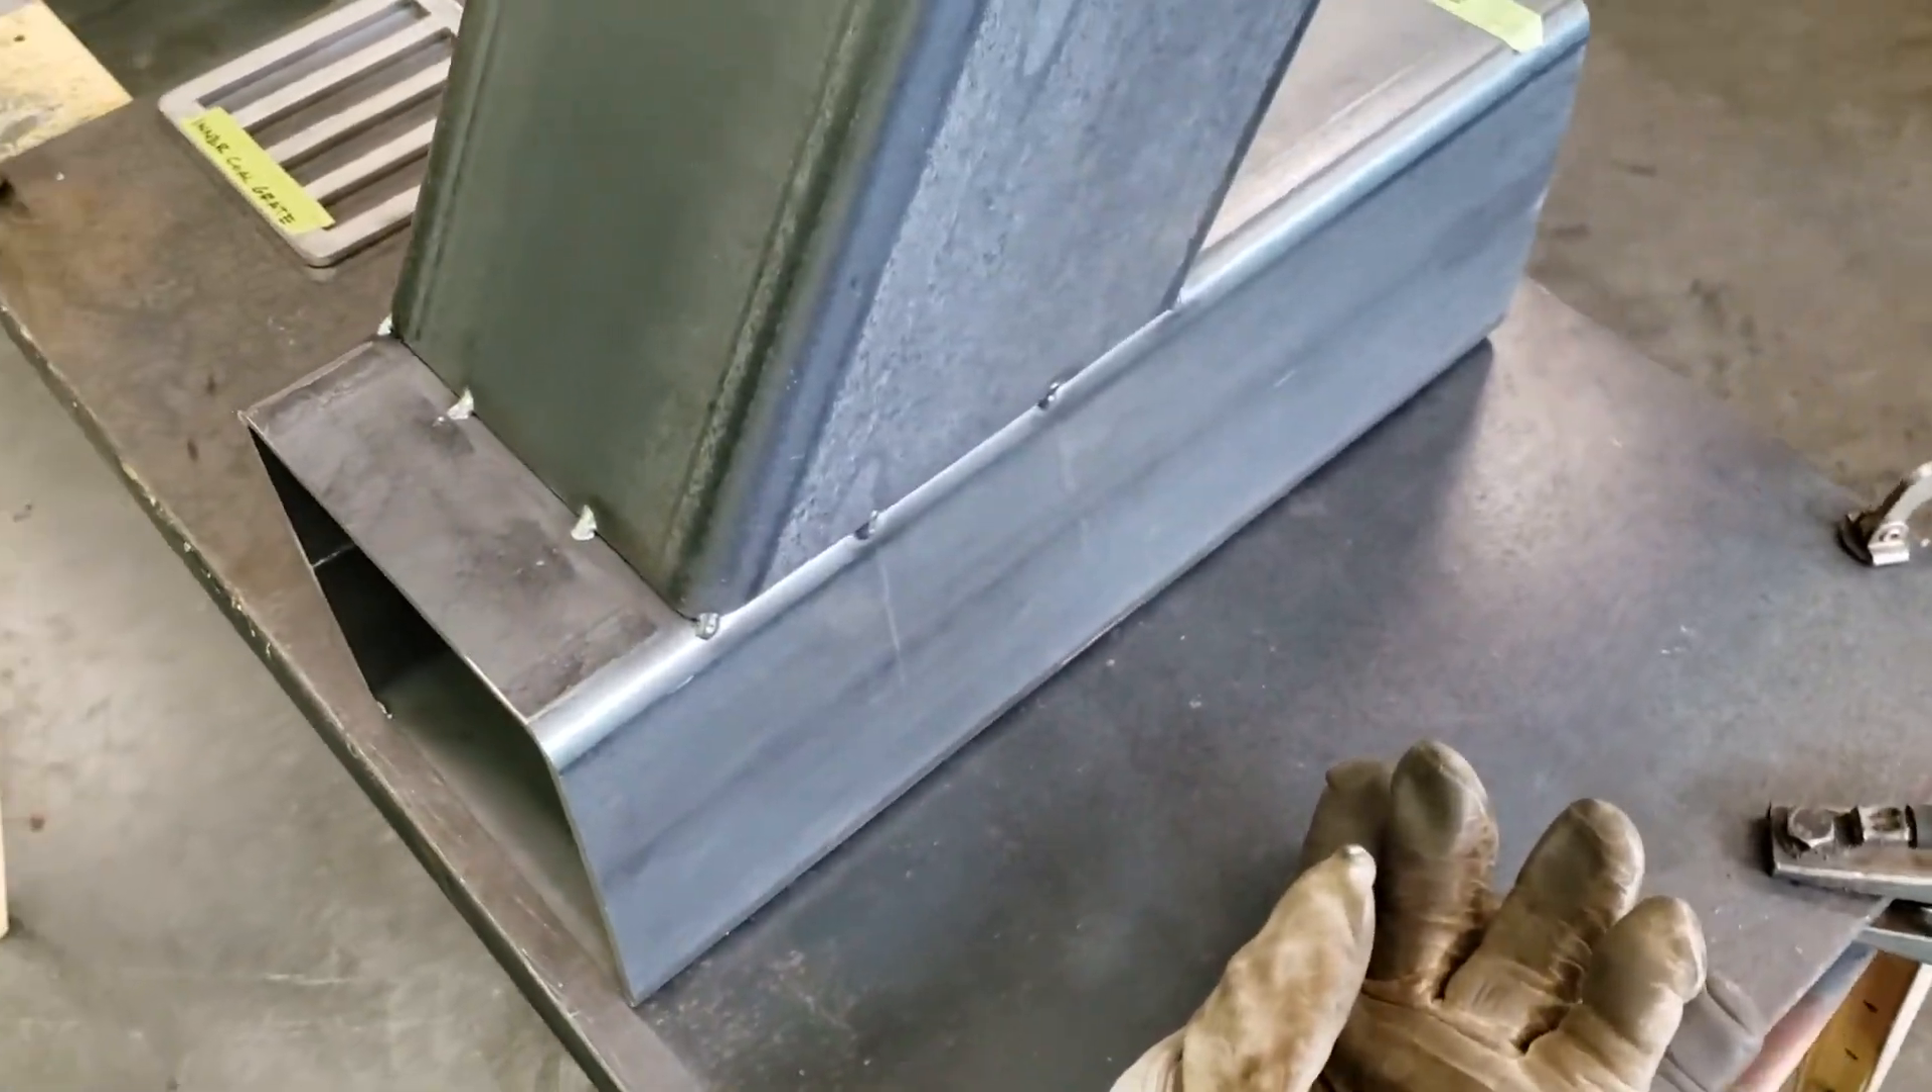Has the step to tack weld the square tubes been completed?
Yes.